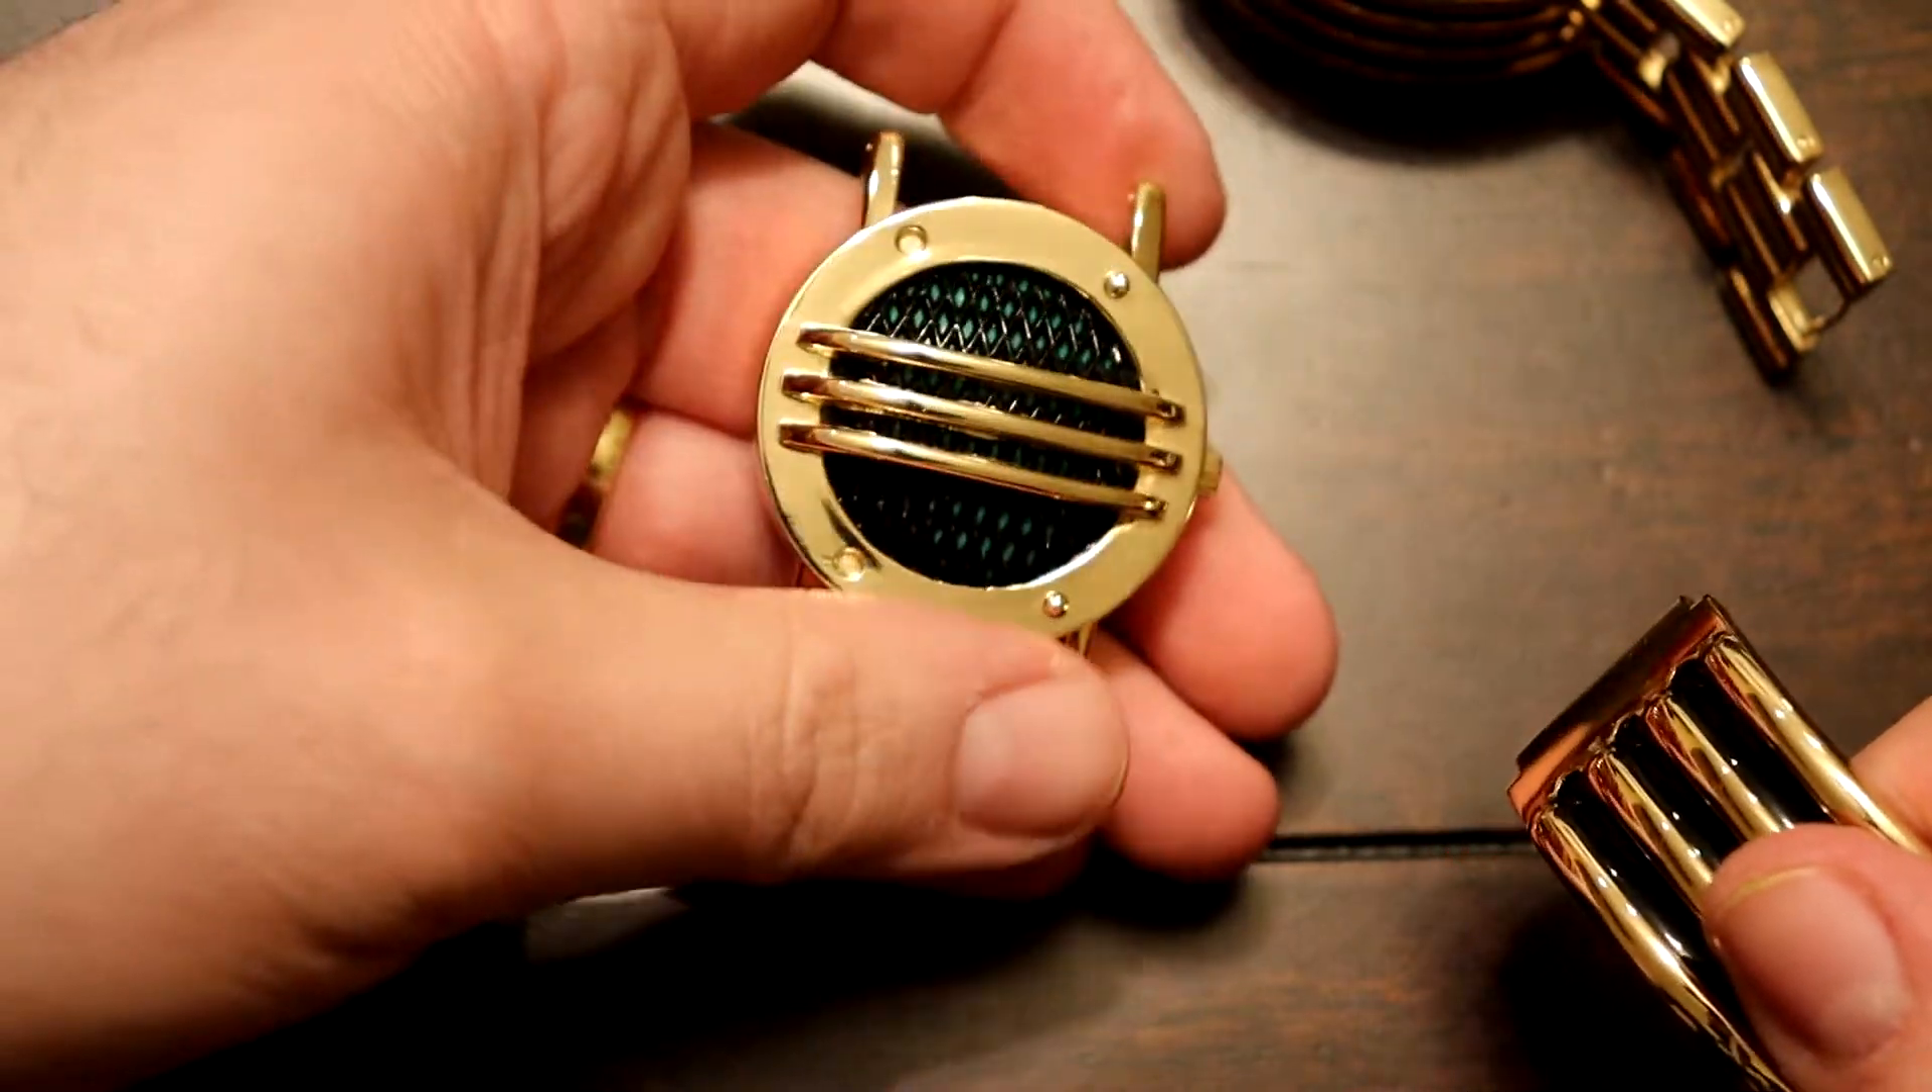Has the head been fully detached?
Yes.